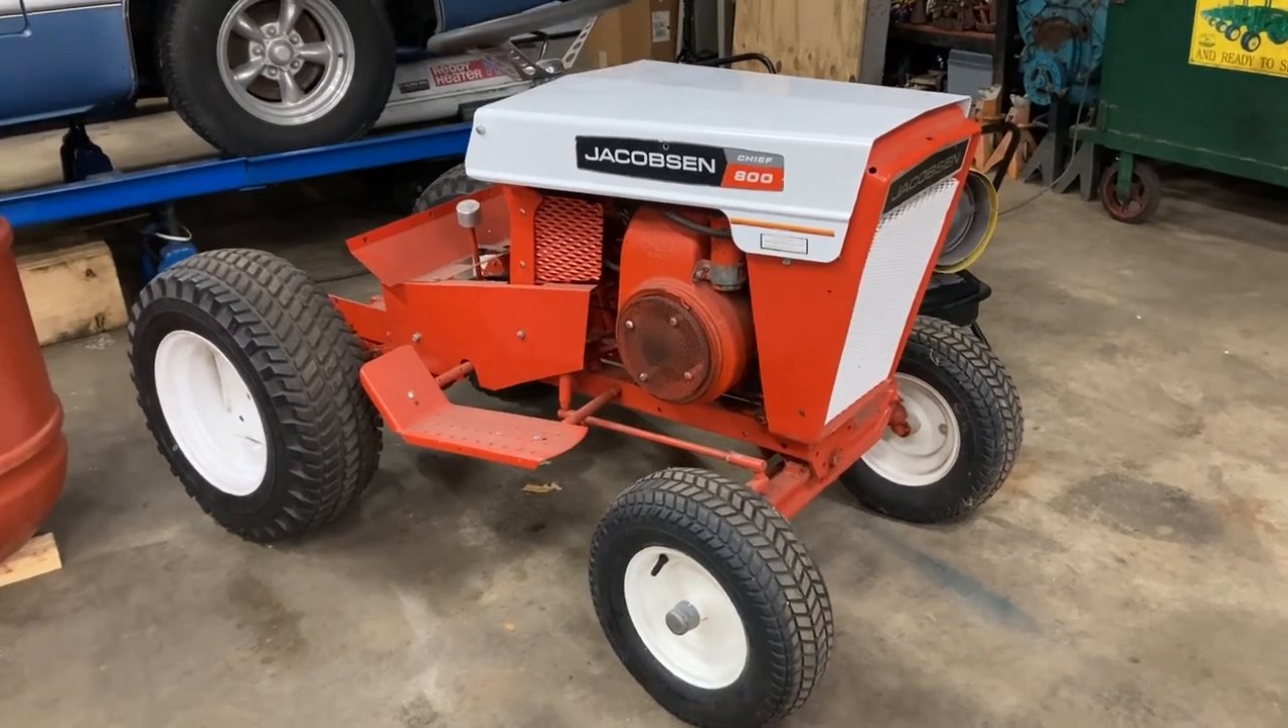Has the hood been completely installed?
Yes.